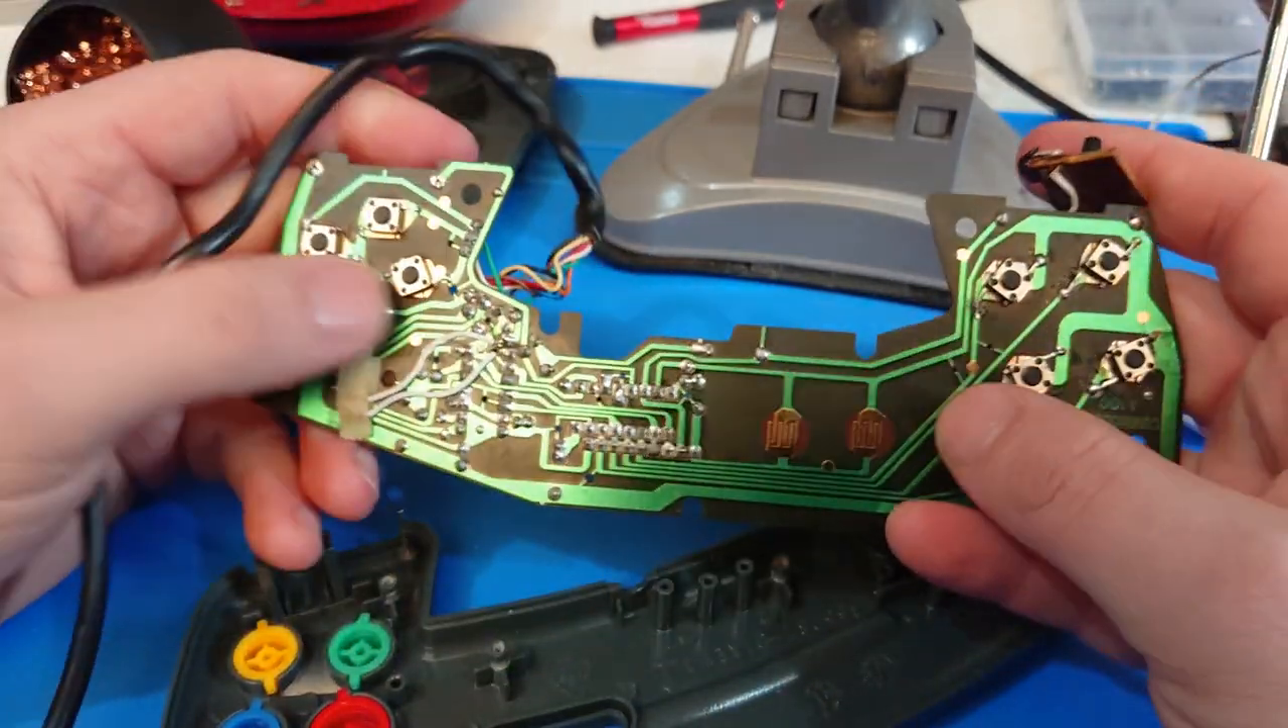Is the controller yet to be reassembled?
Yes.